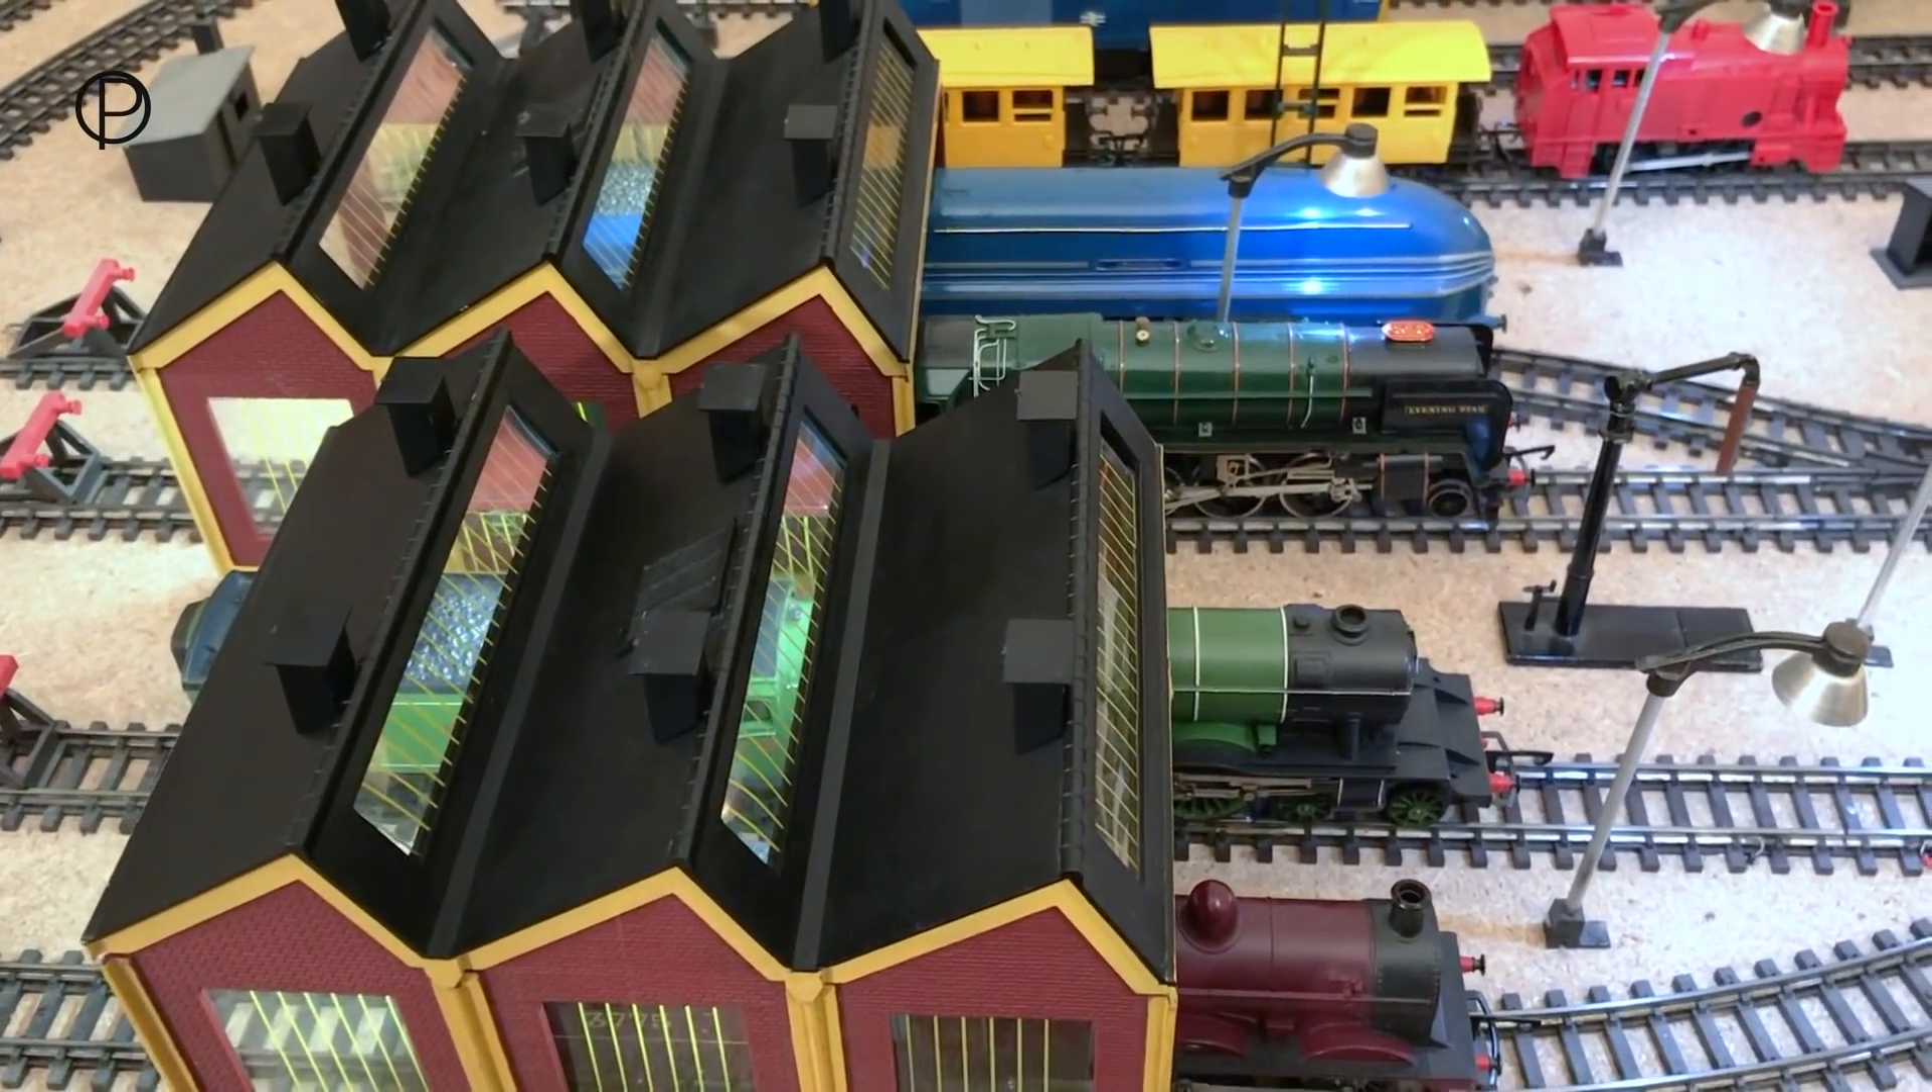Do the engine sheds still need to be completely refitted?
No.